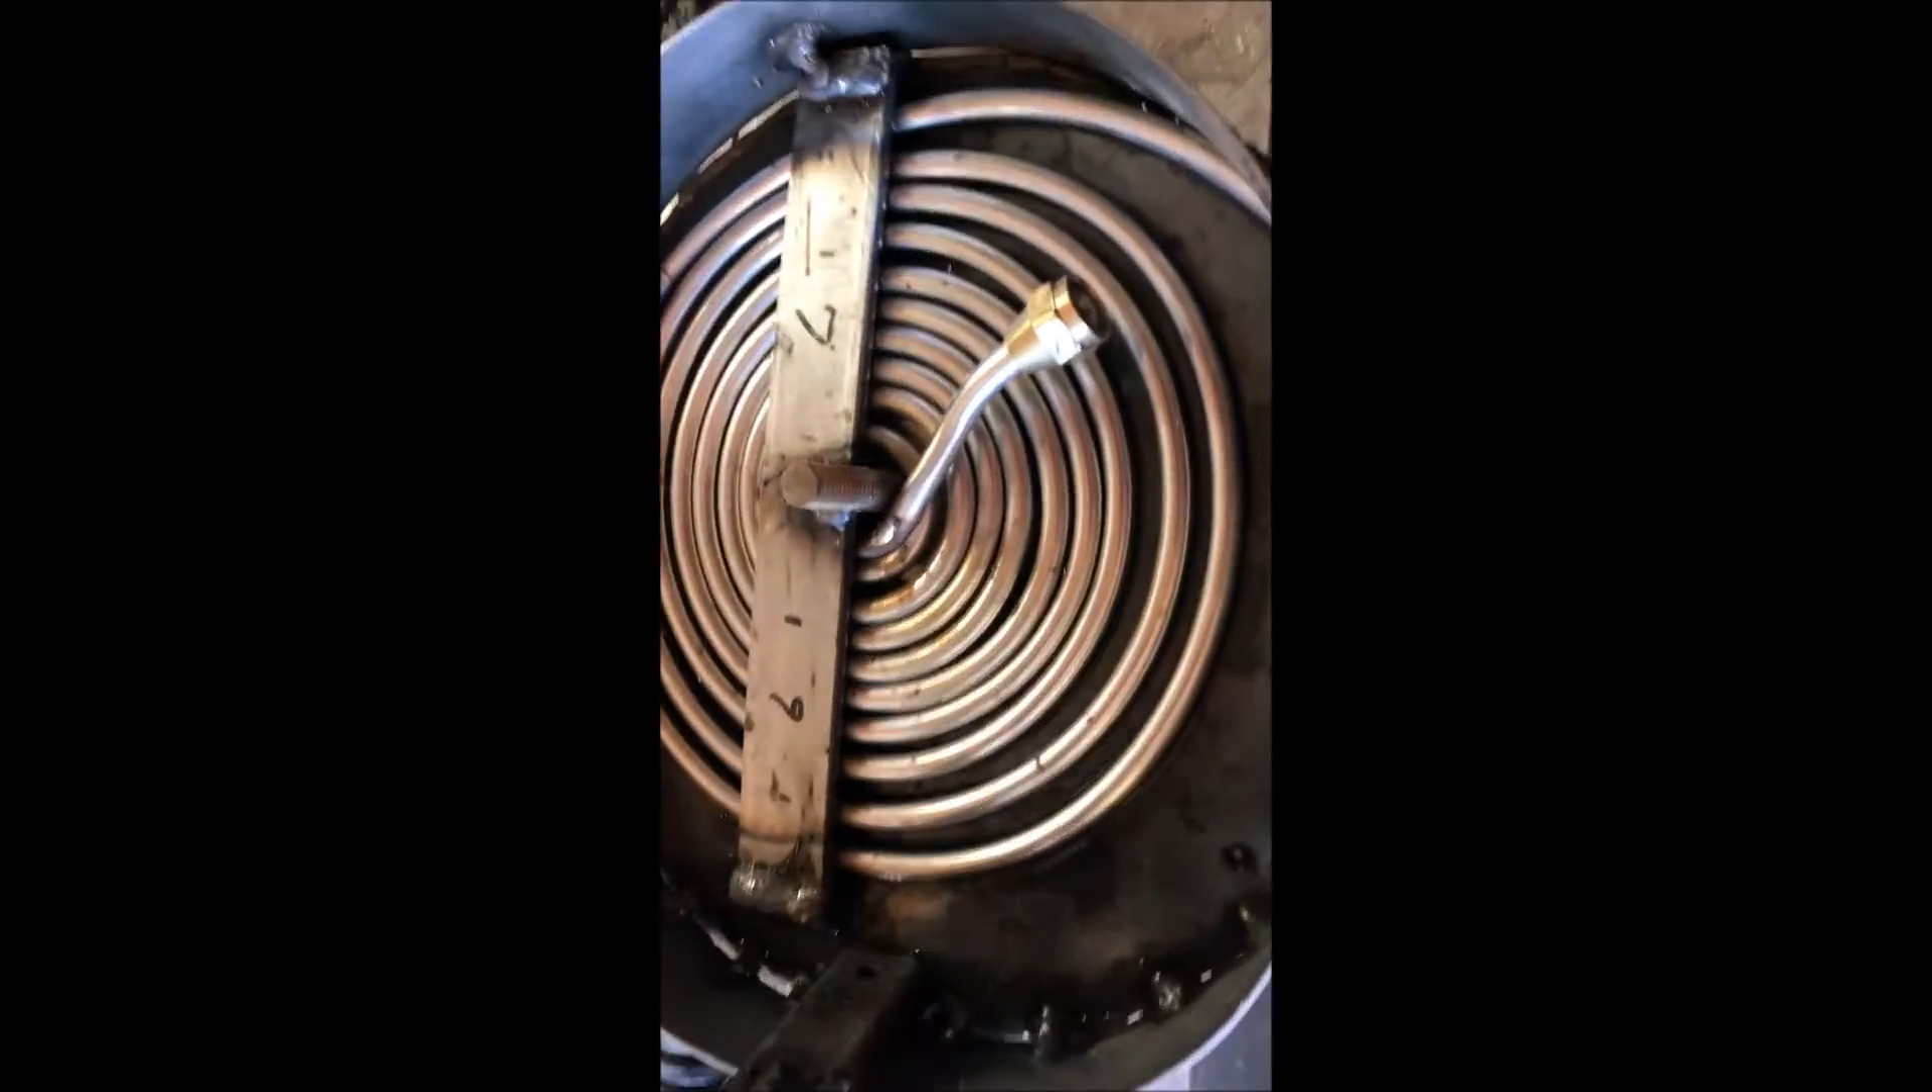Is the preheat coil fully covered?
No.